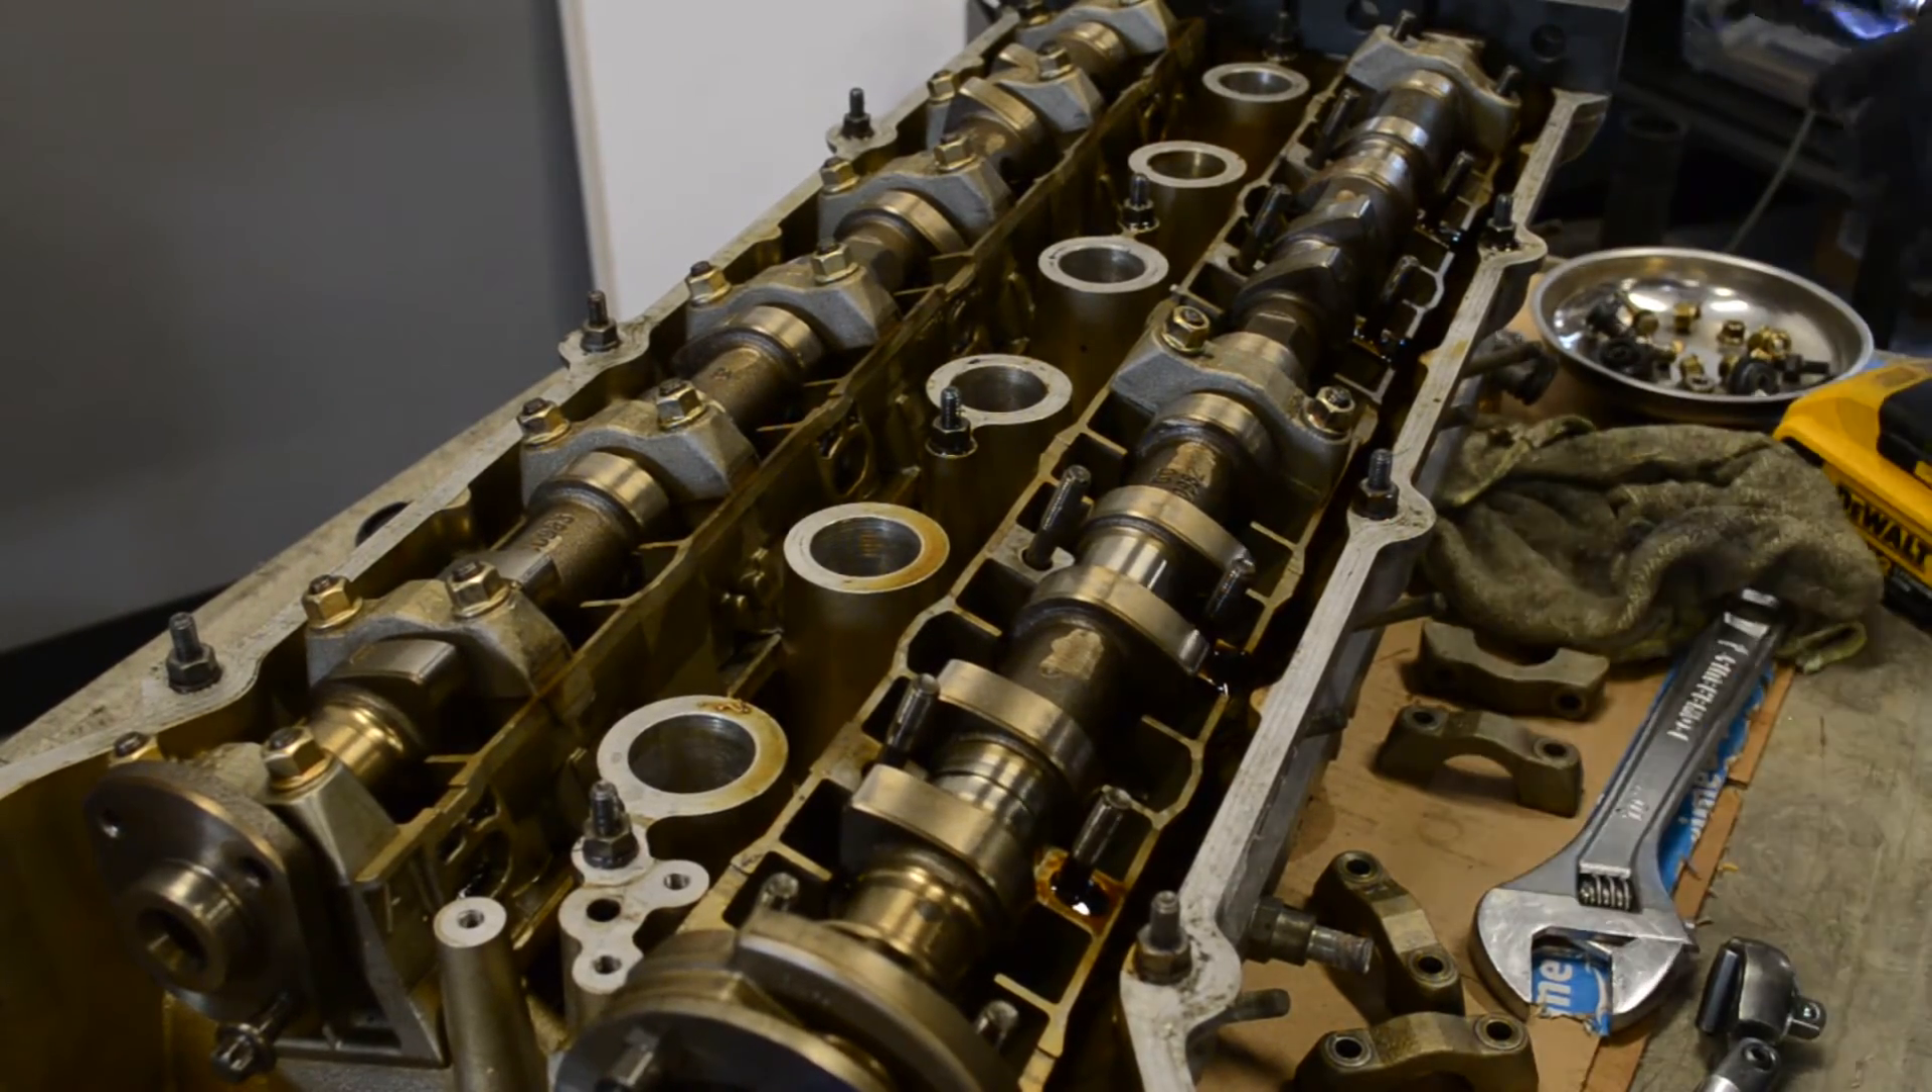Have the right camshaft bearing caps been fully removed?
No.